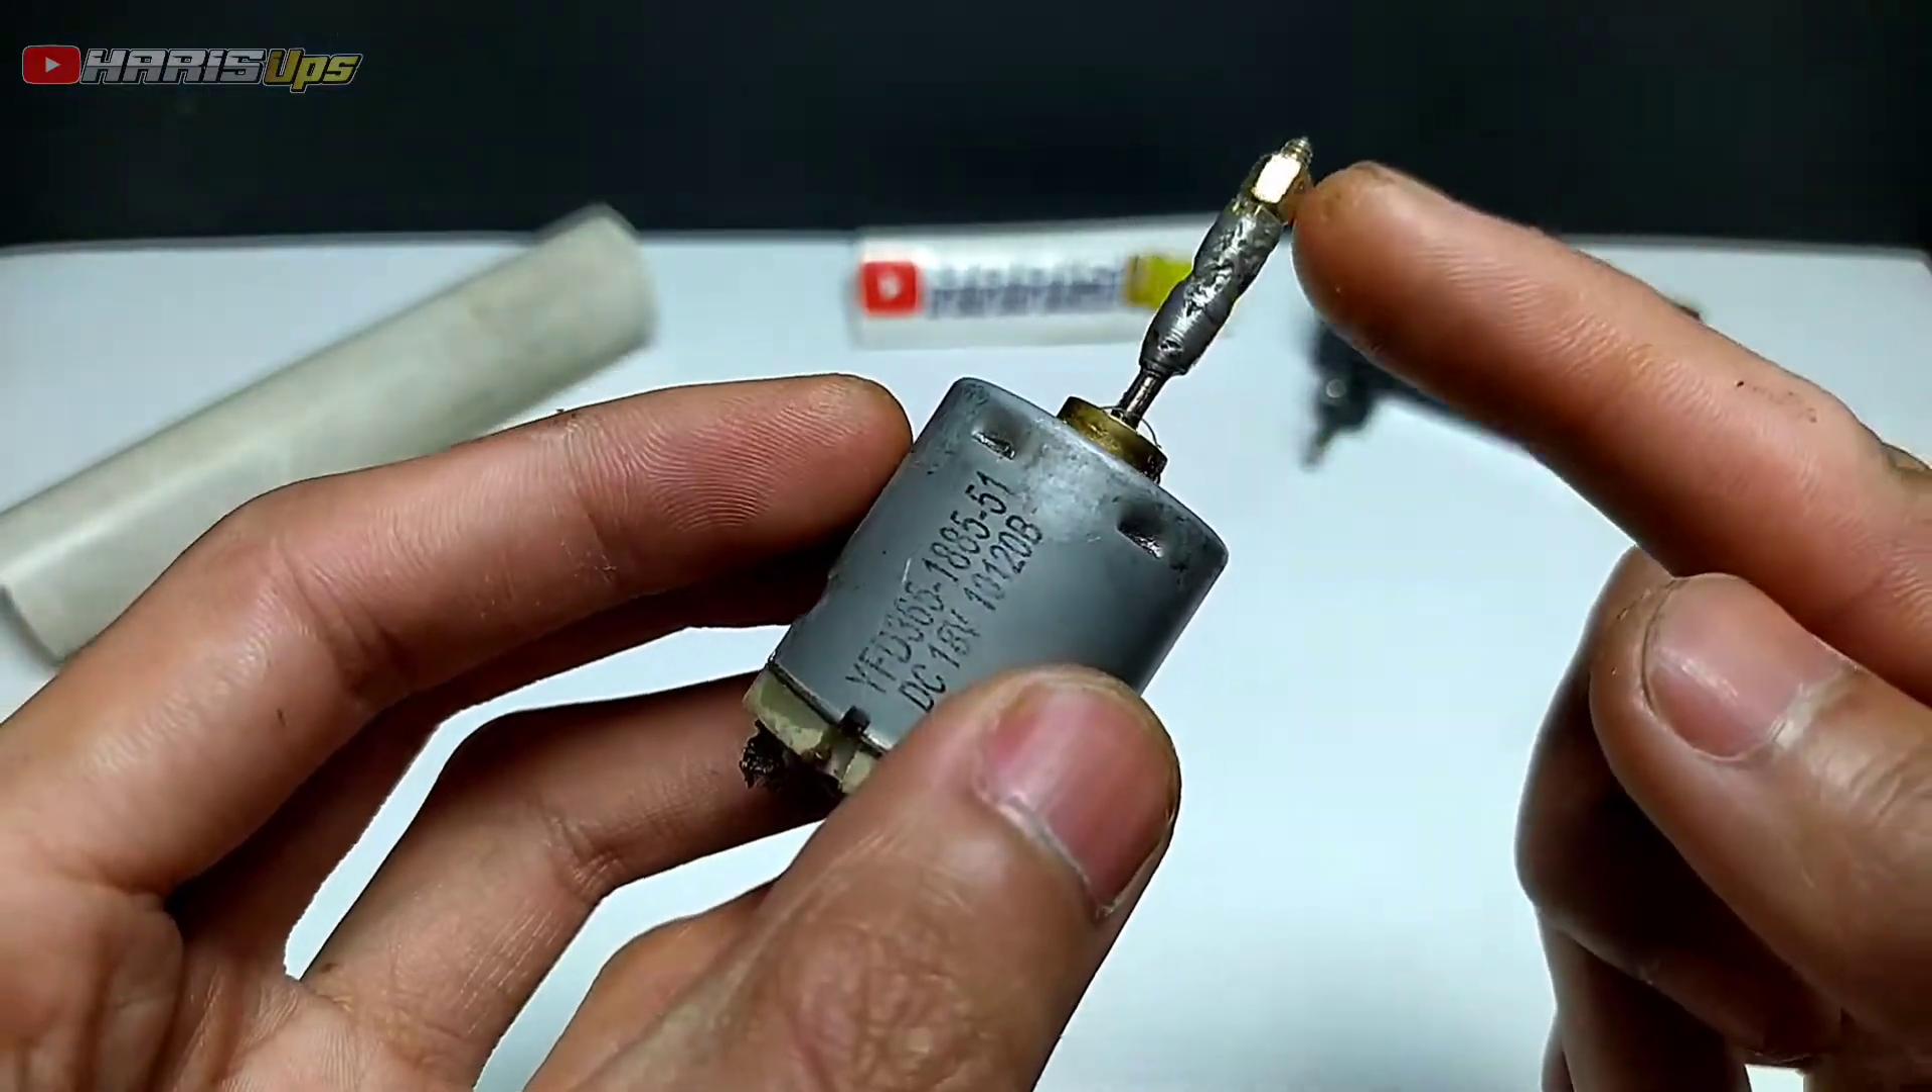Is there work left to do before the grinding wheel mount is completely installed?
No.